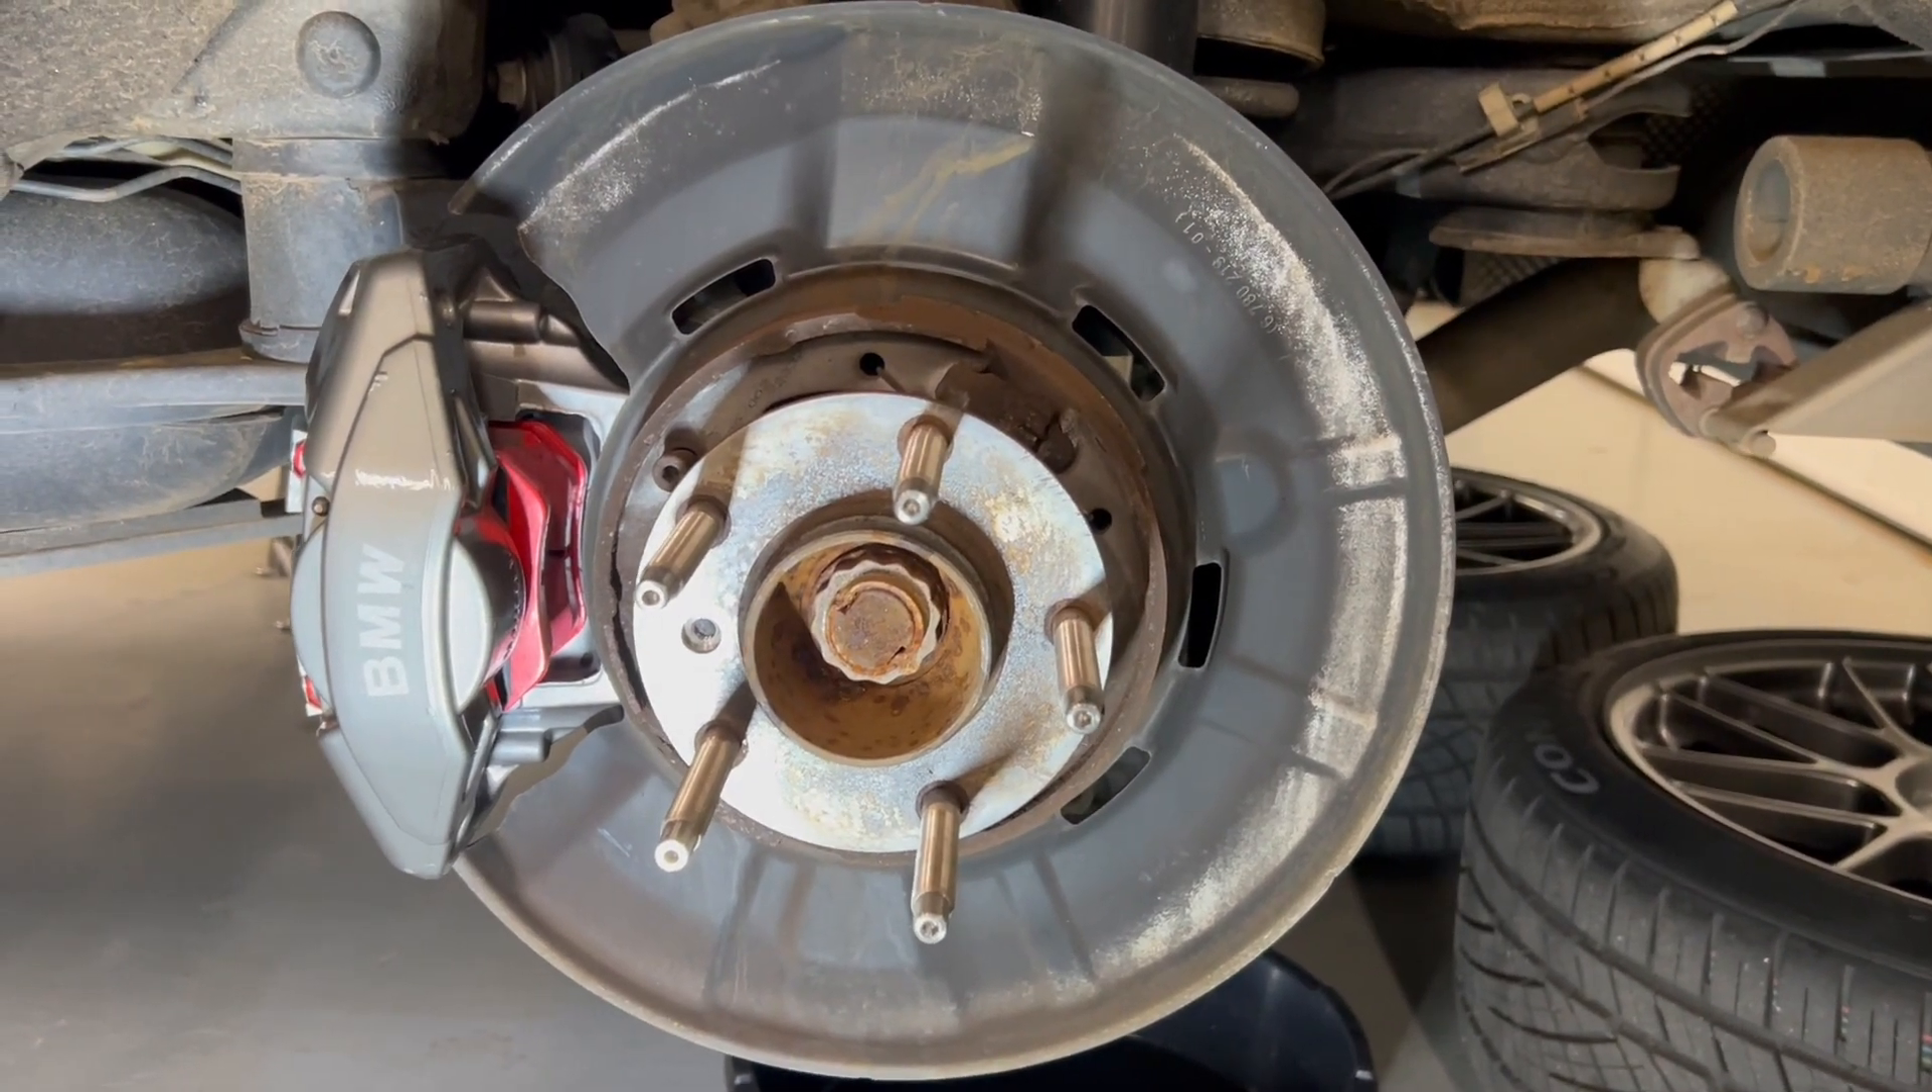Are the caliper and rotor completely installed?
No.